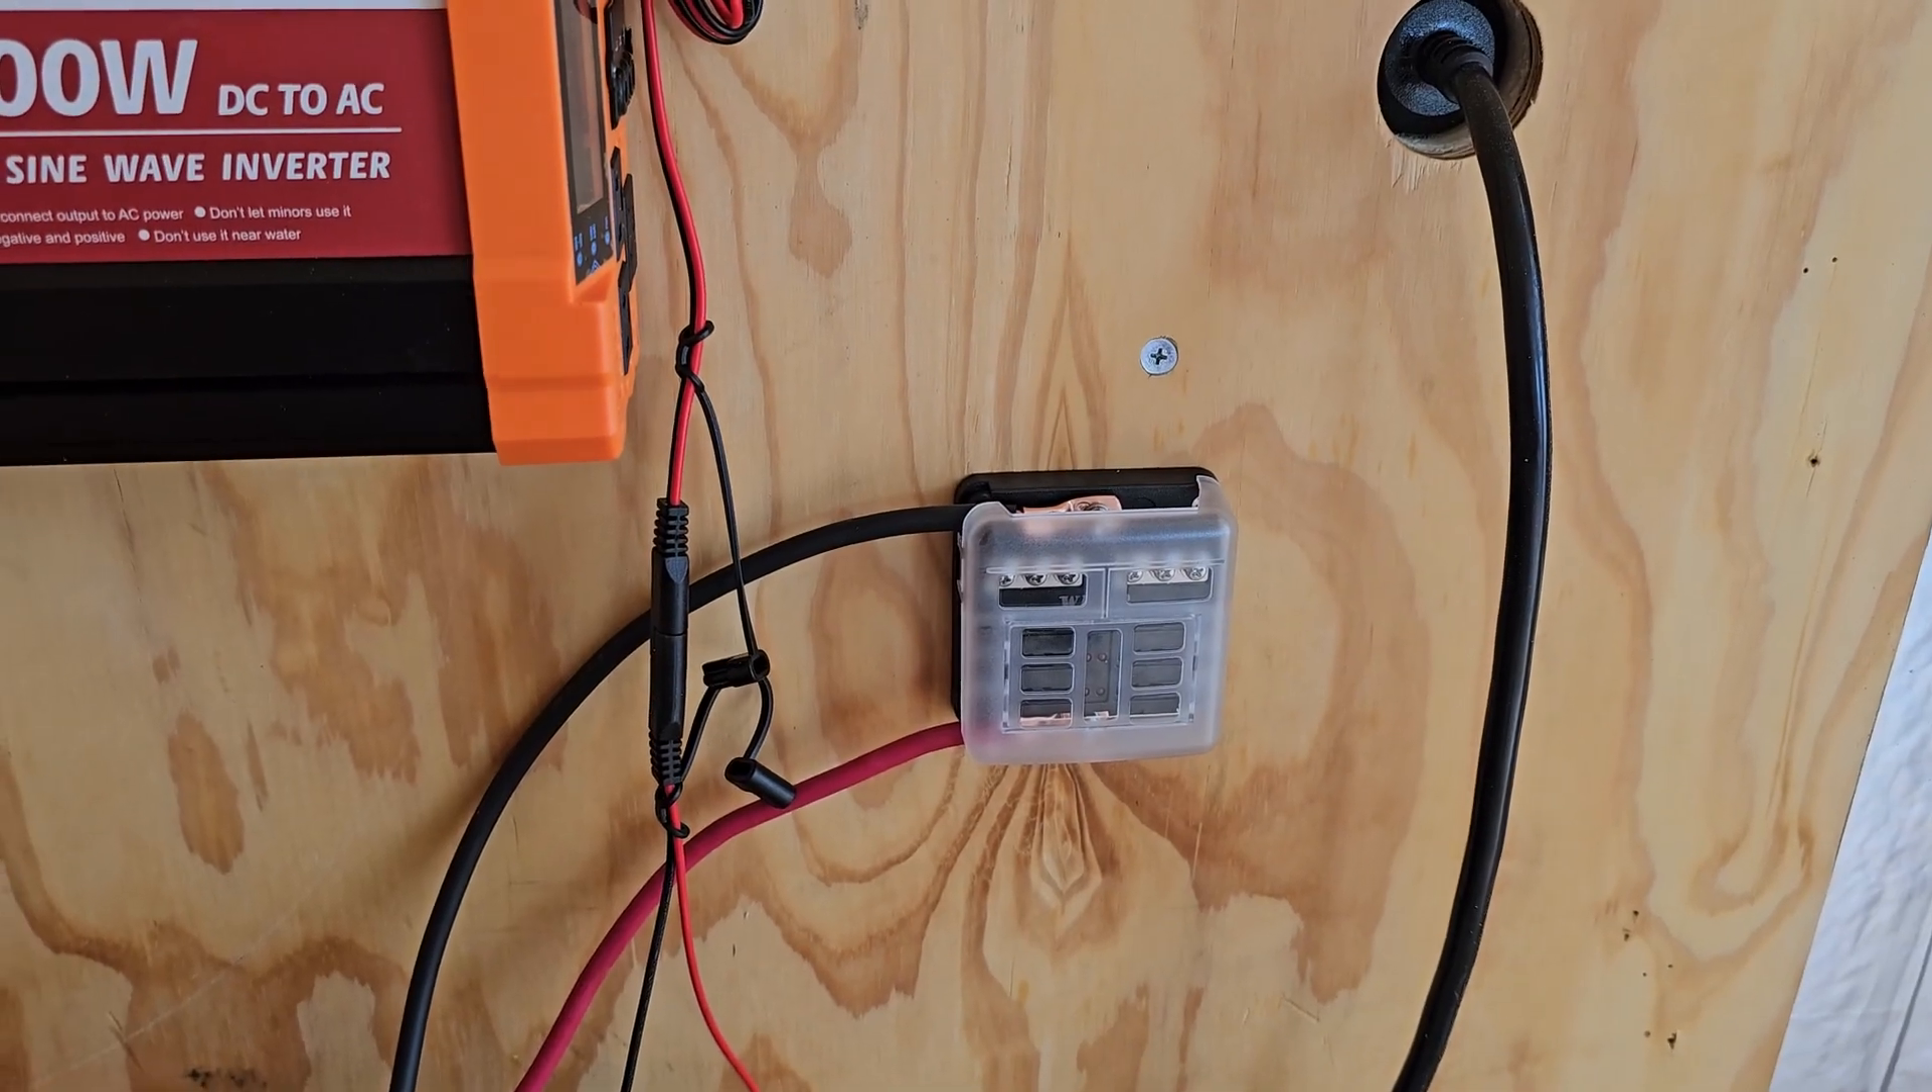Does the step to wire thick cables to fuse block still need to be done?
No.